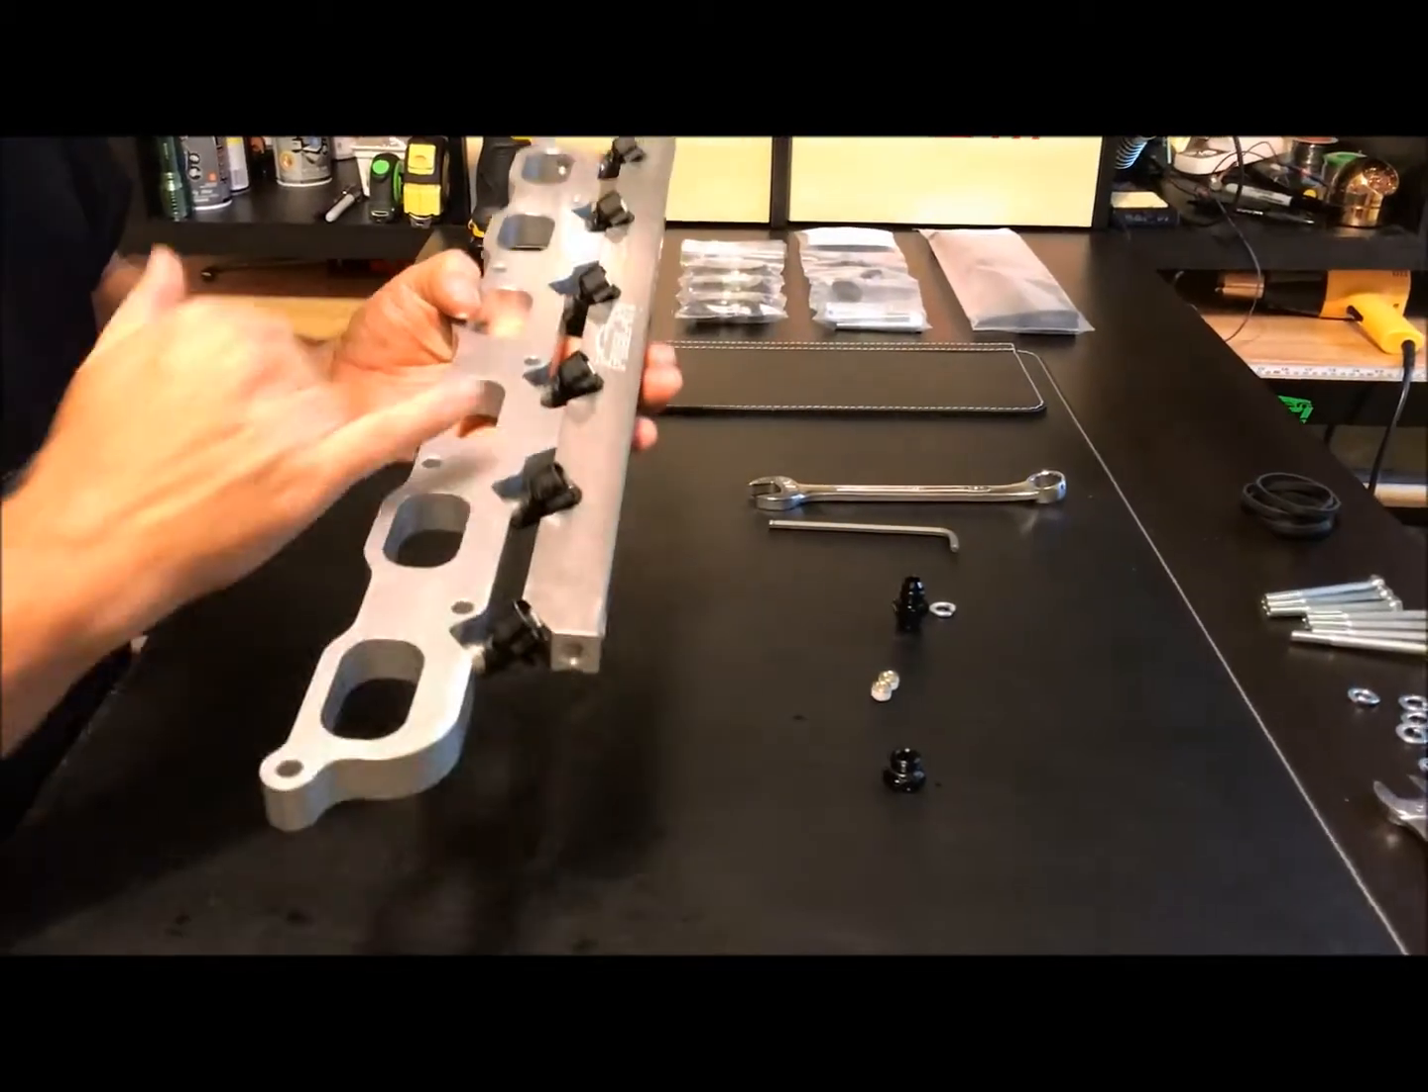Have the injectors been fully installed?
Yes.